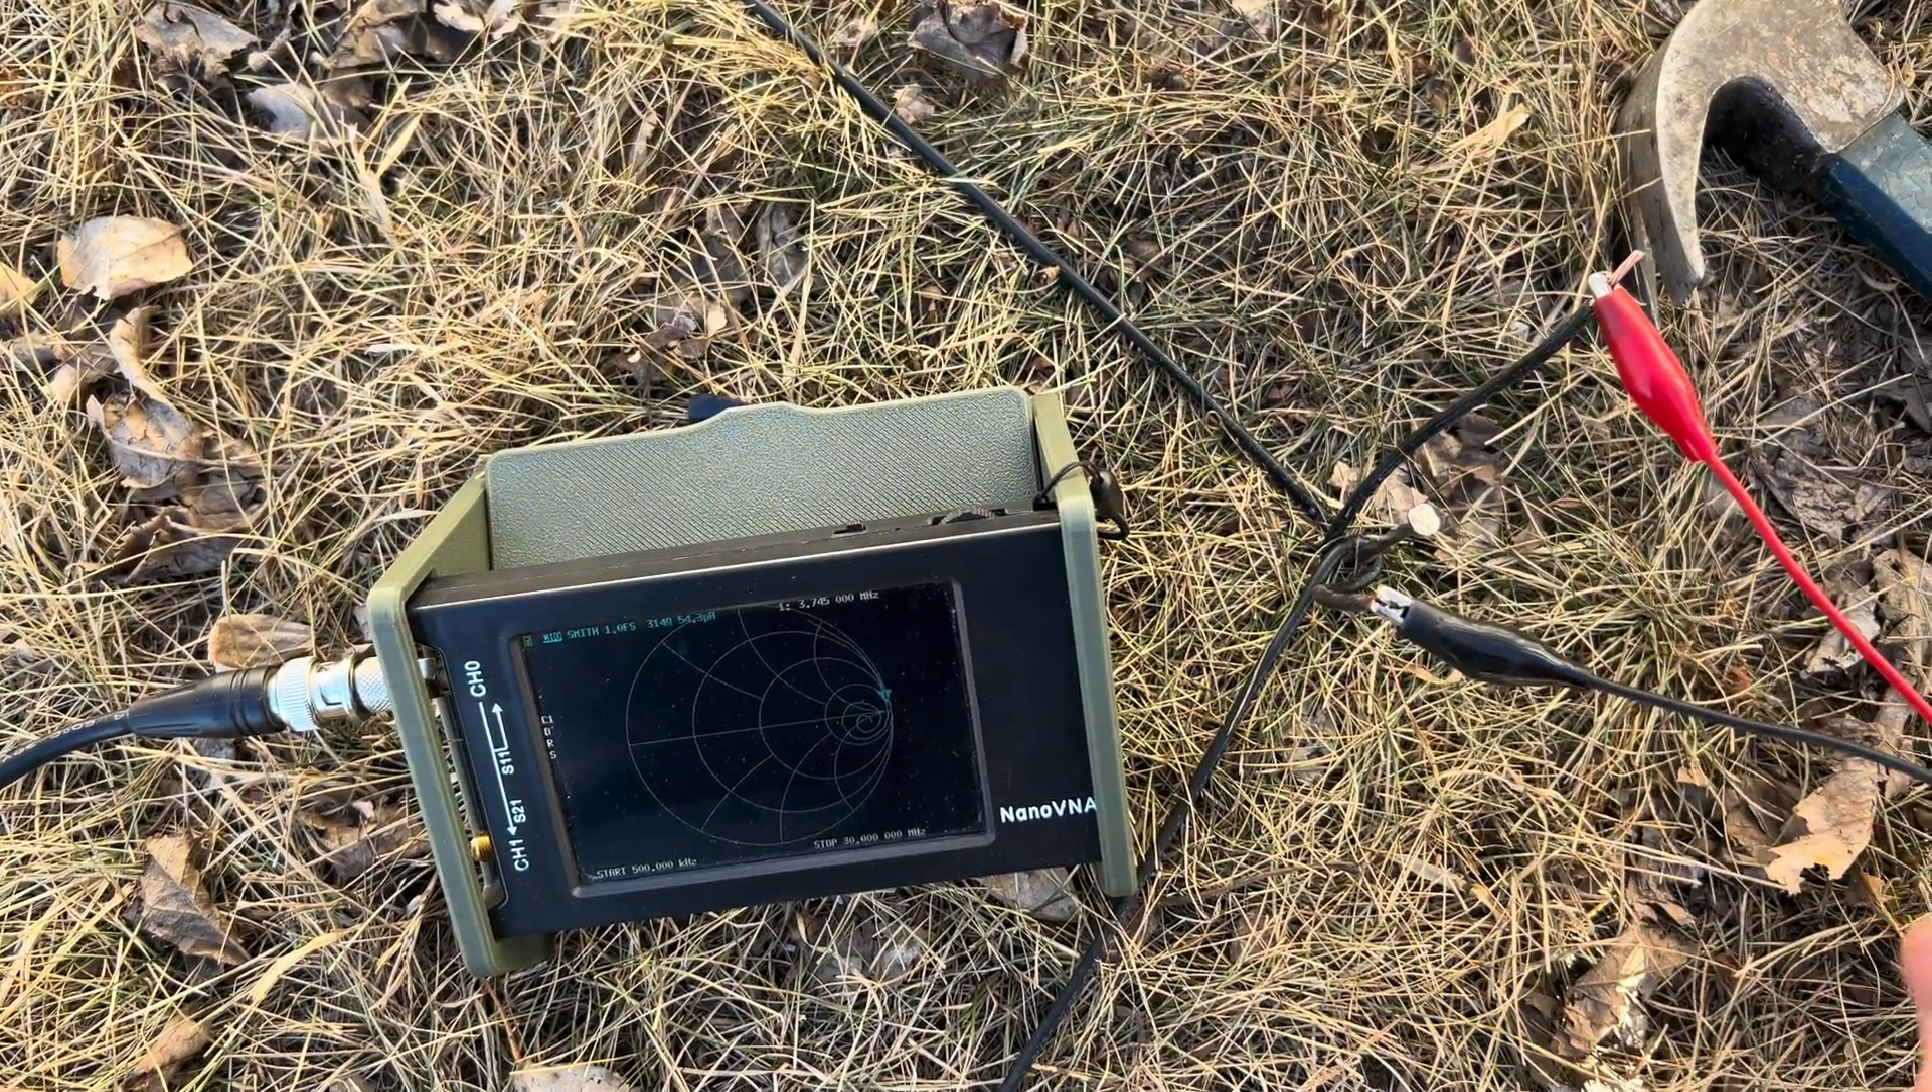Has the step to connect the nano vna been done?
Yes.